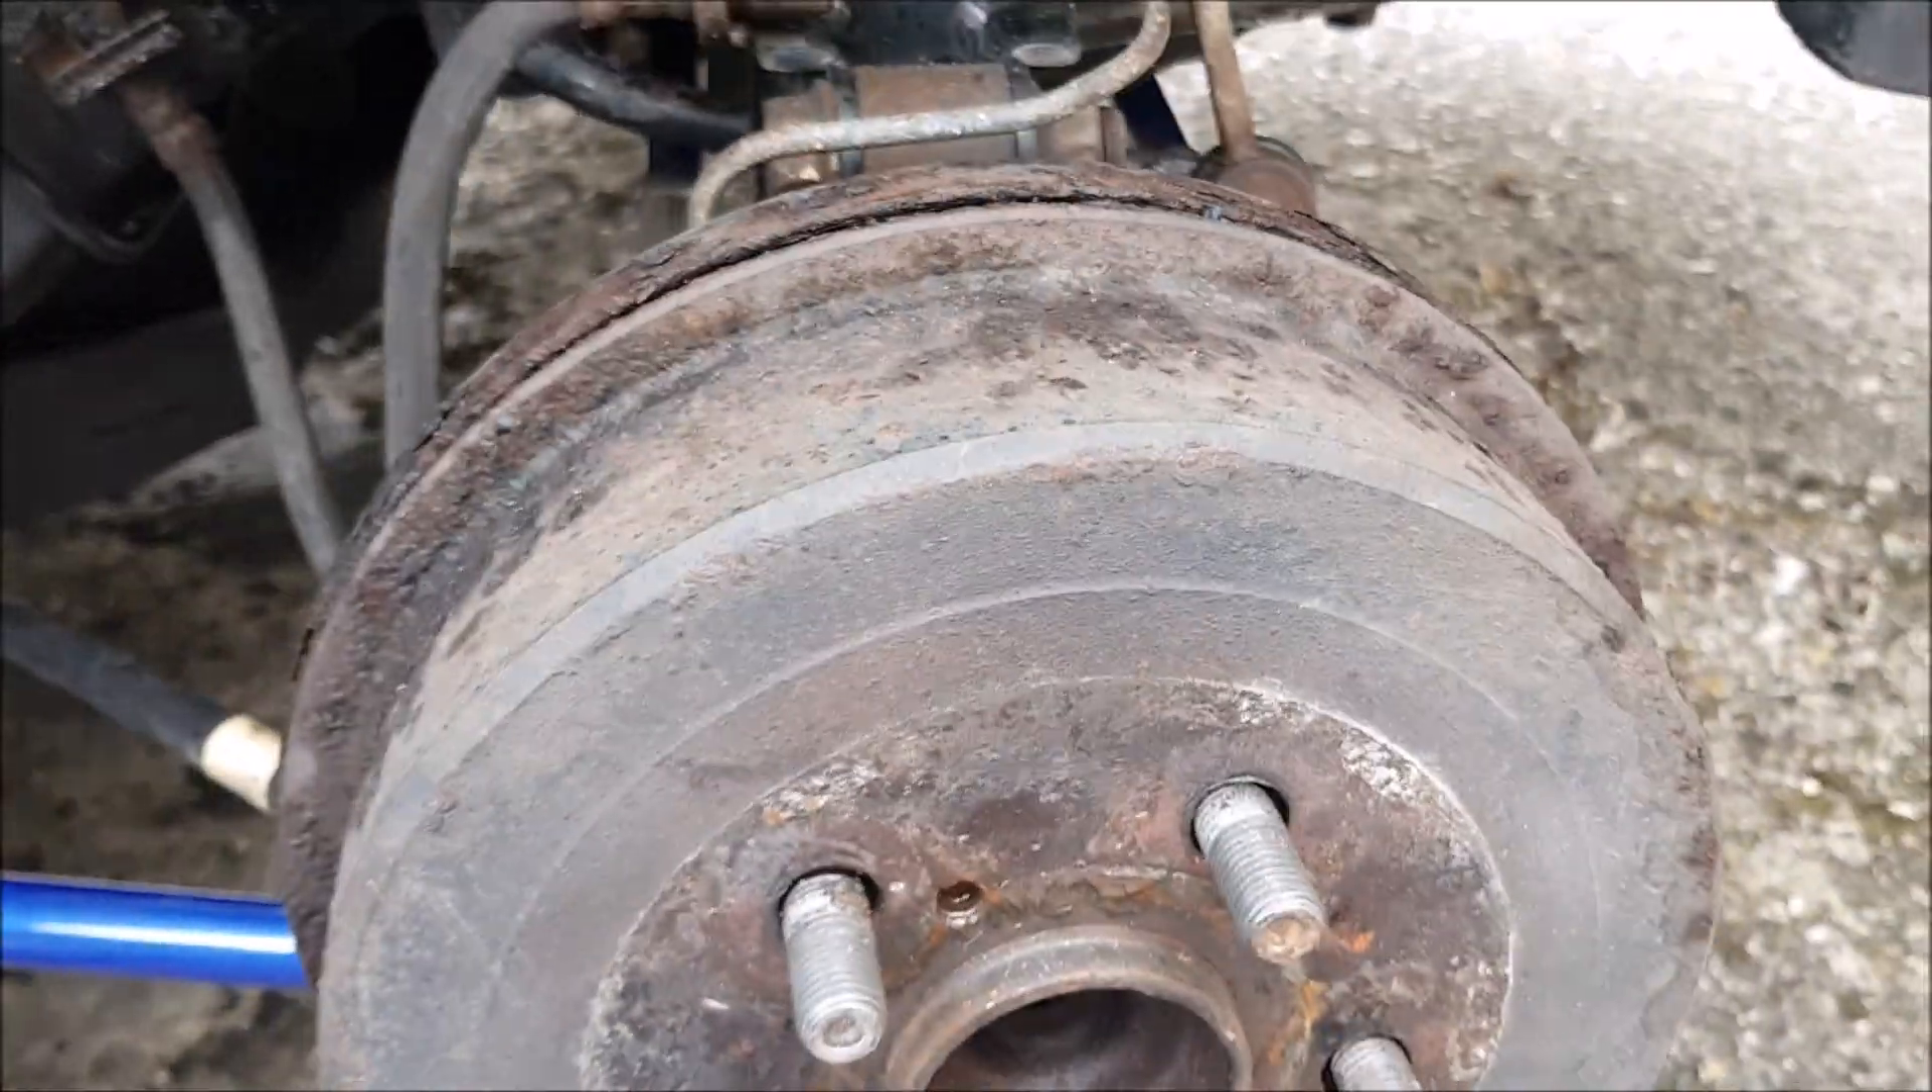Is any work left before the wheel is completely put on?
Yes.